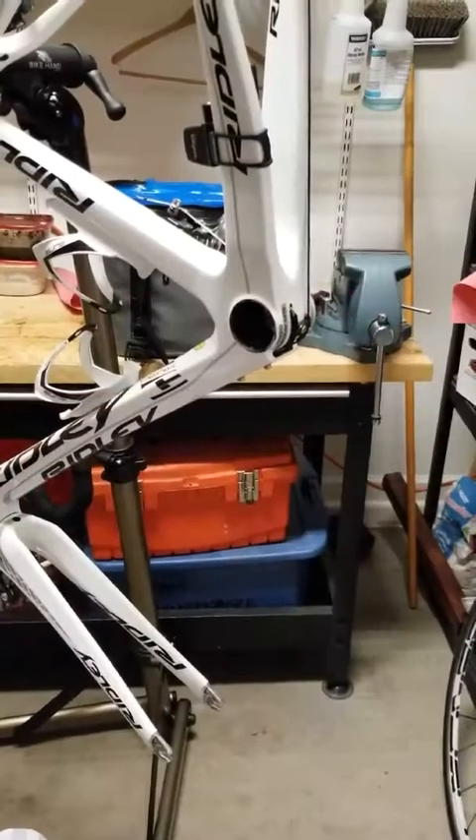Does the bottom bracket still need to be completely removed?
No.